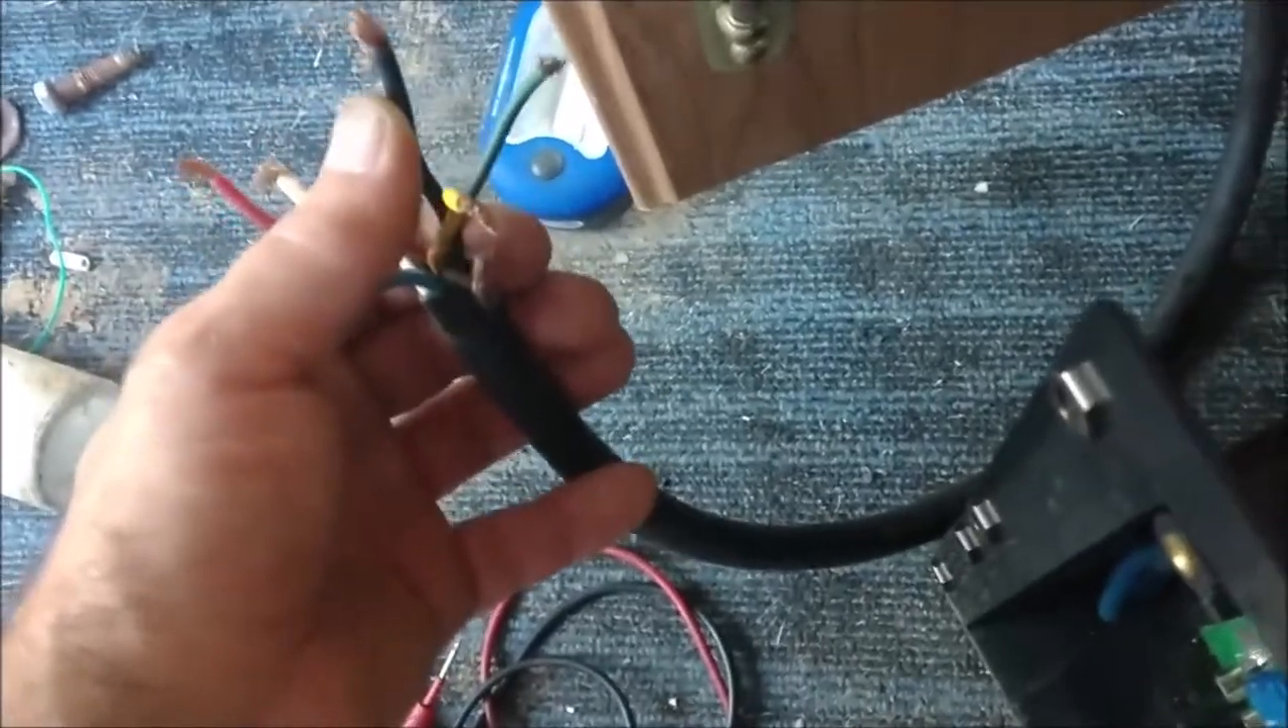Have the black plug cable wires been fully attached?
No.